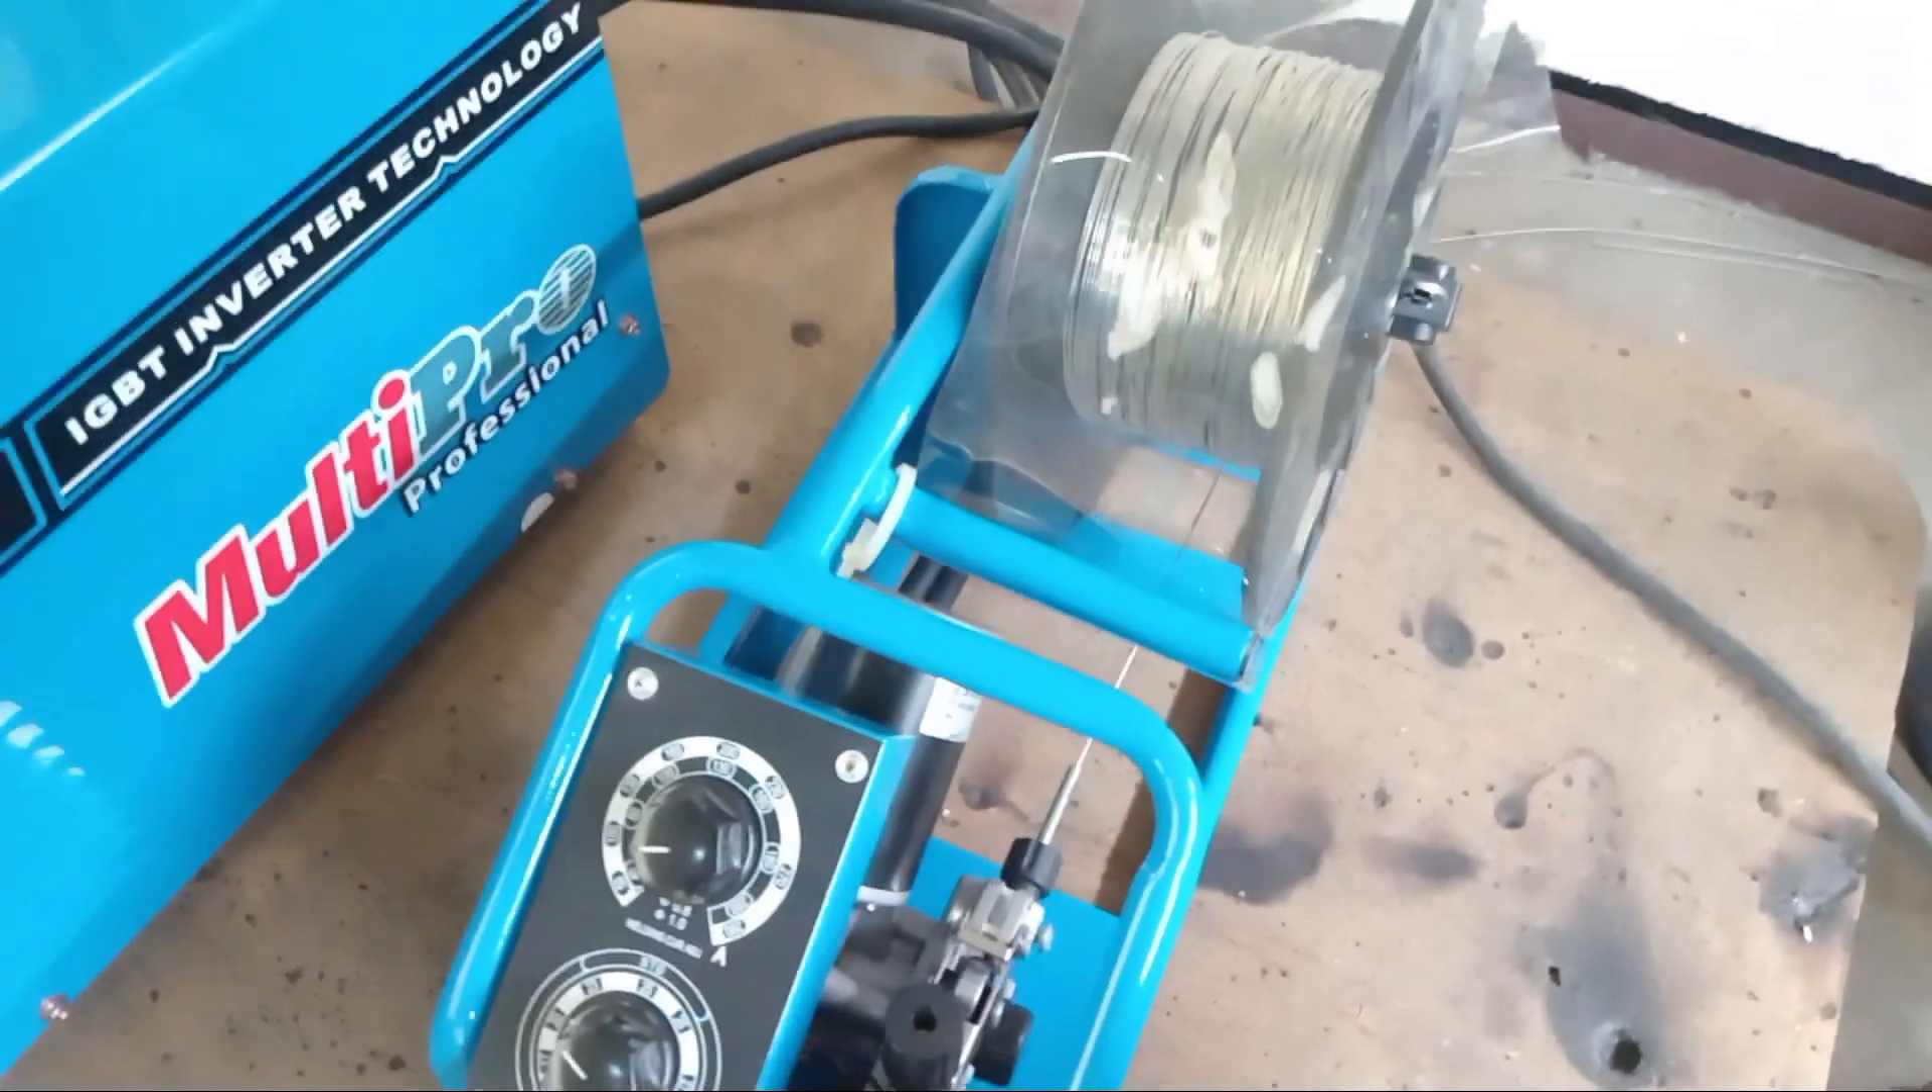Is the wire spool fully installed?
Yes.